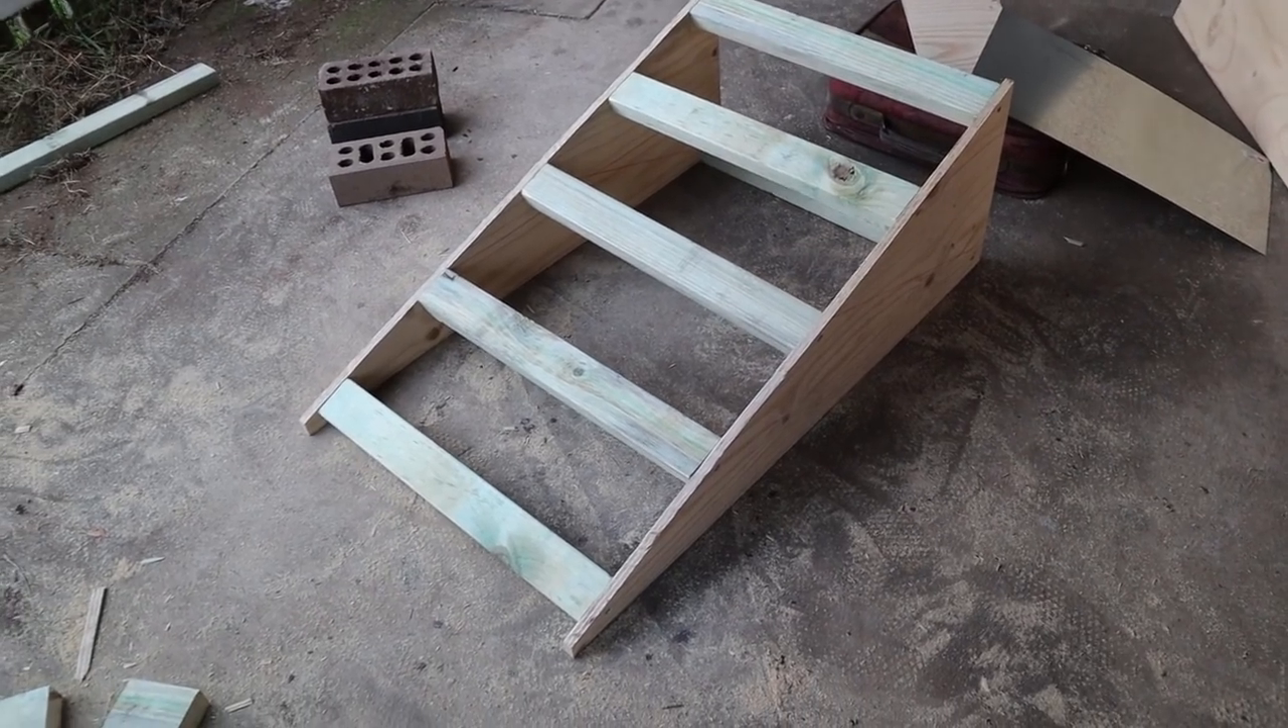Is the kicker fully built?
No.